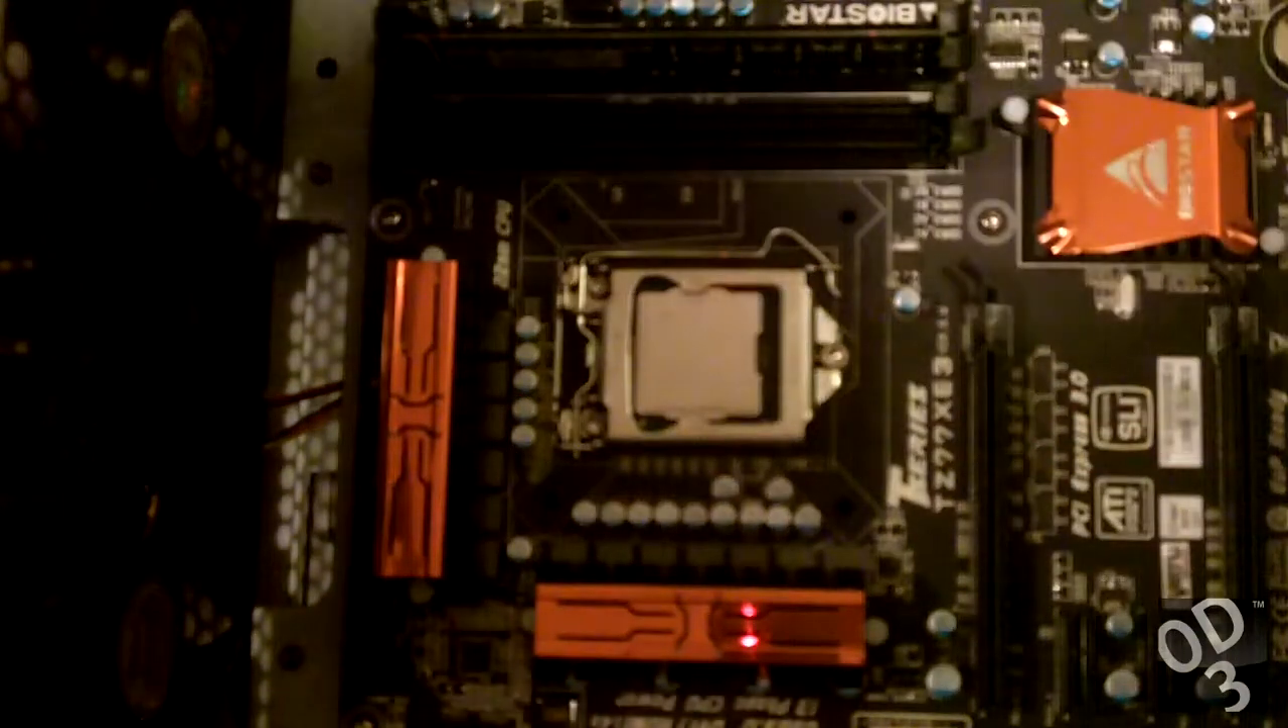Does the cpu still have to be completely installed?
No.